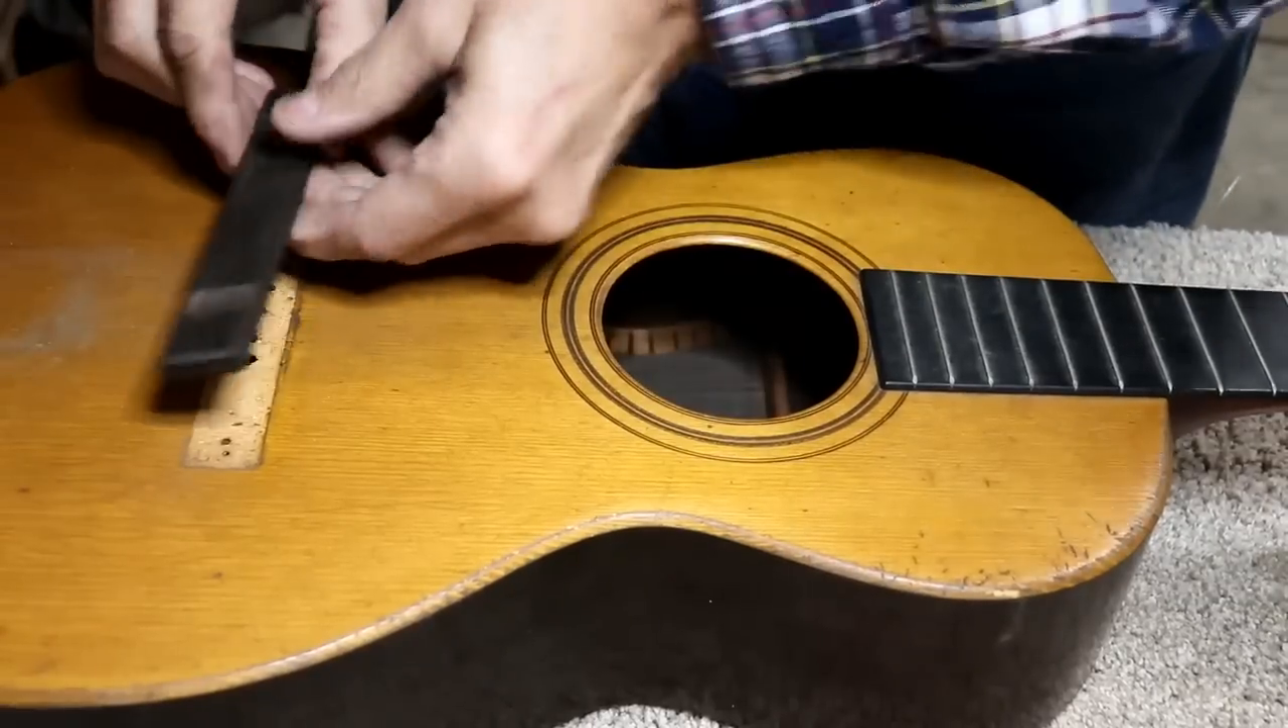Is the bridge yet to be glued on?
Yes.